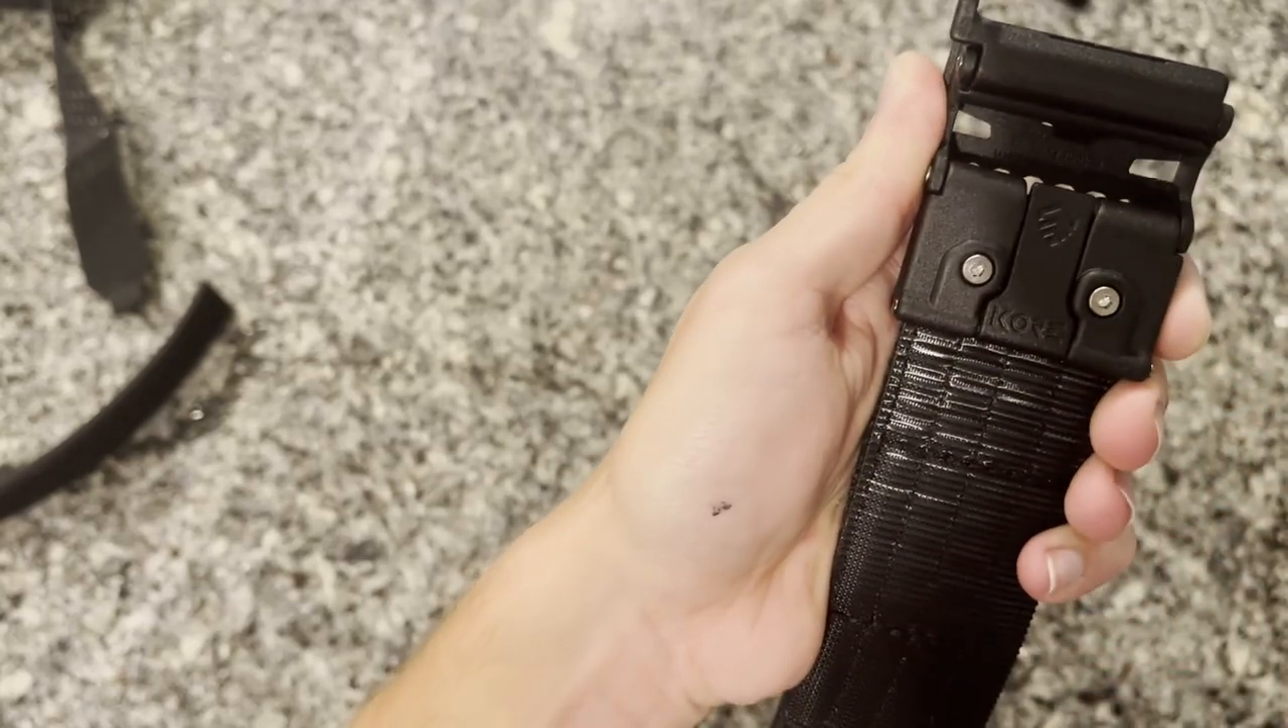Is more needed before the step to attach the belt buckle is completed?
No.